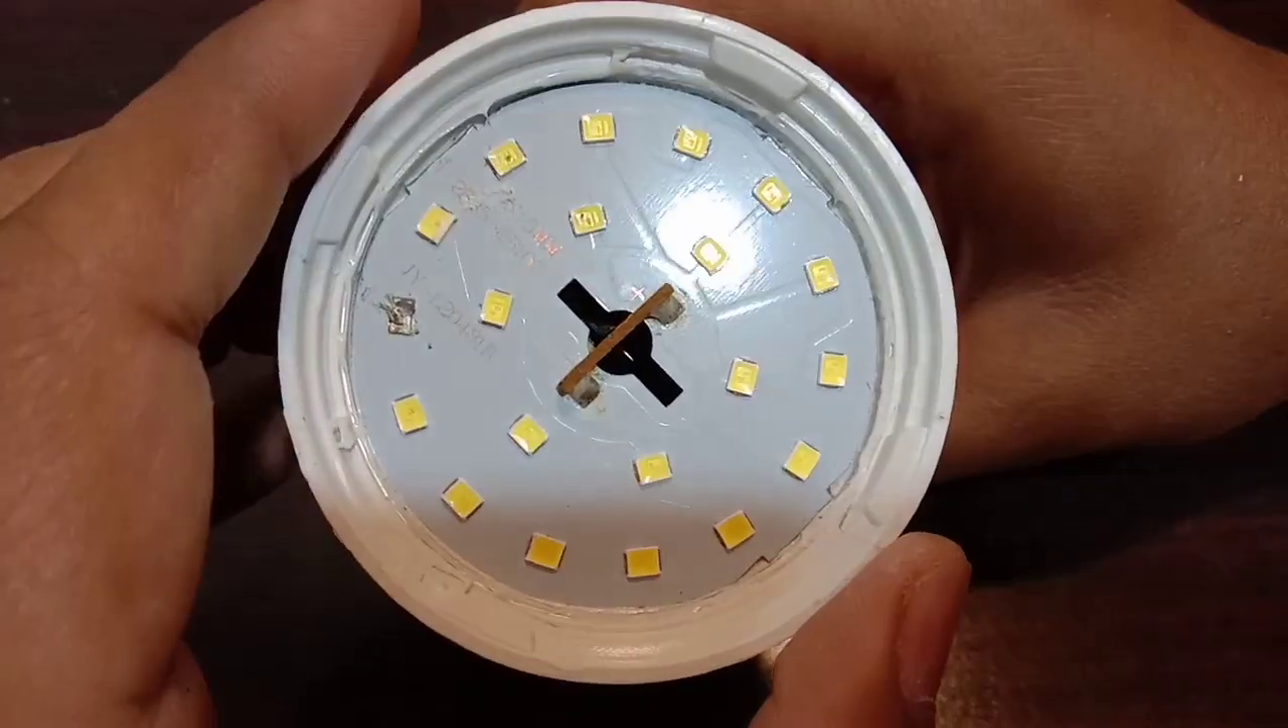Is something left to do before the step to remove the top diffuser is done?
No.